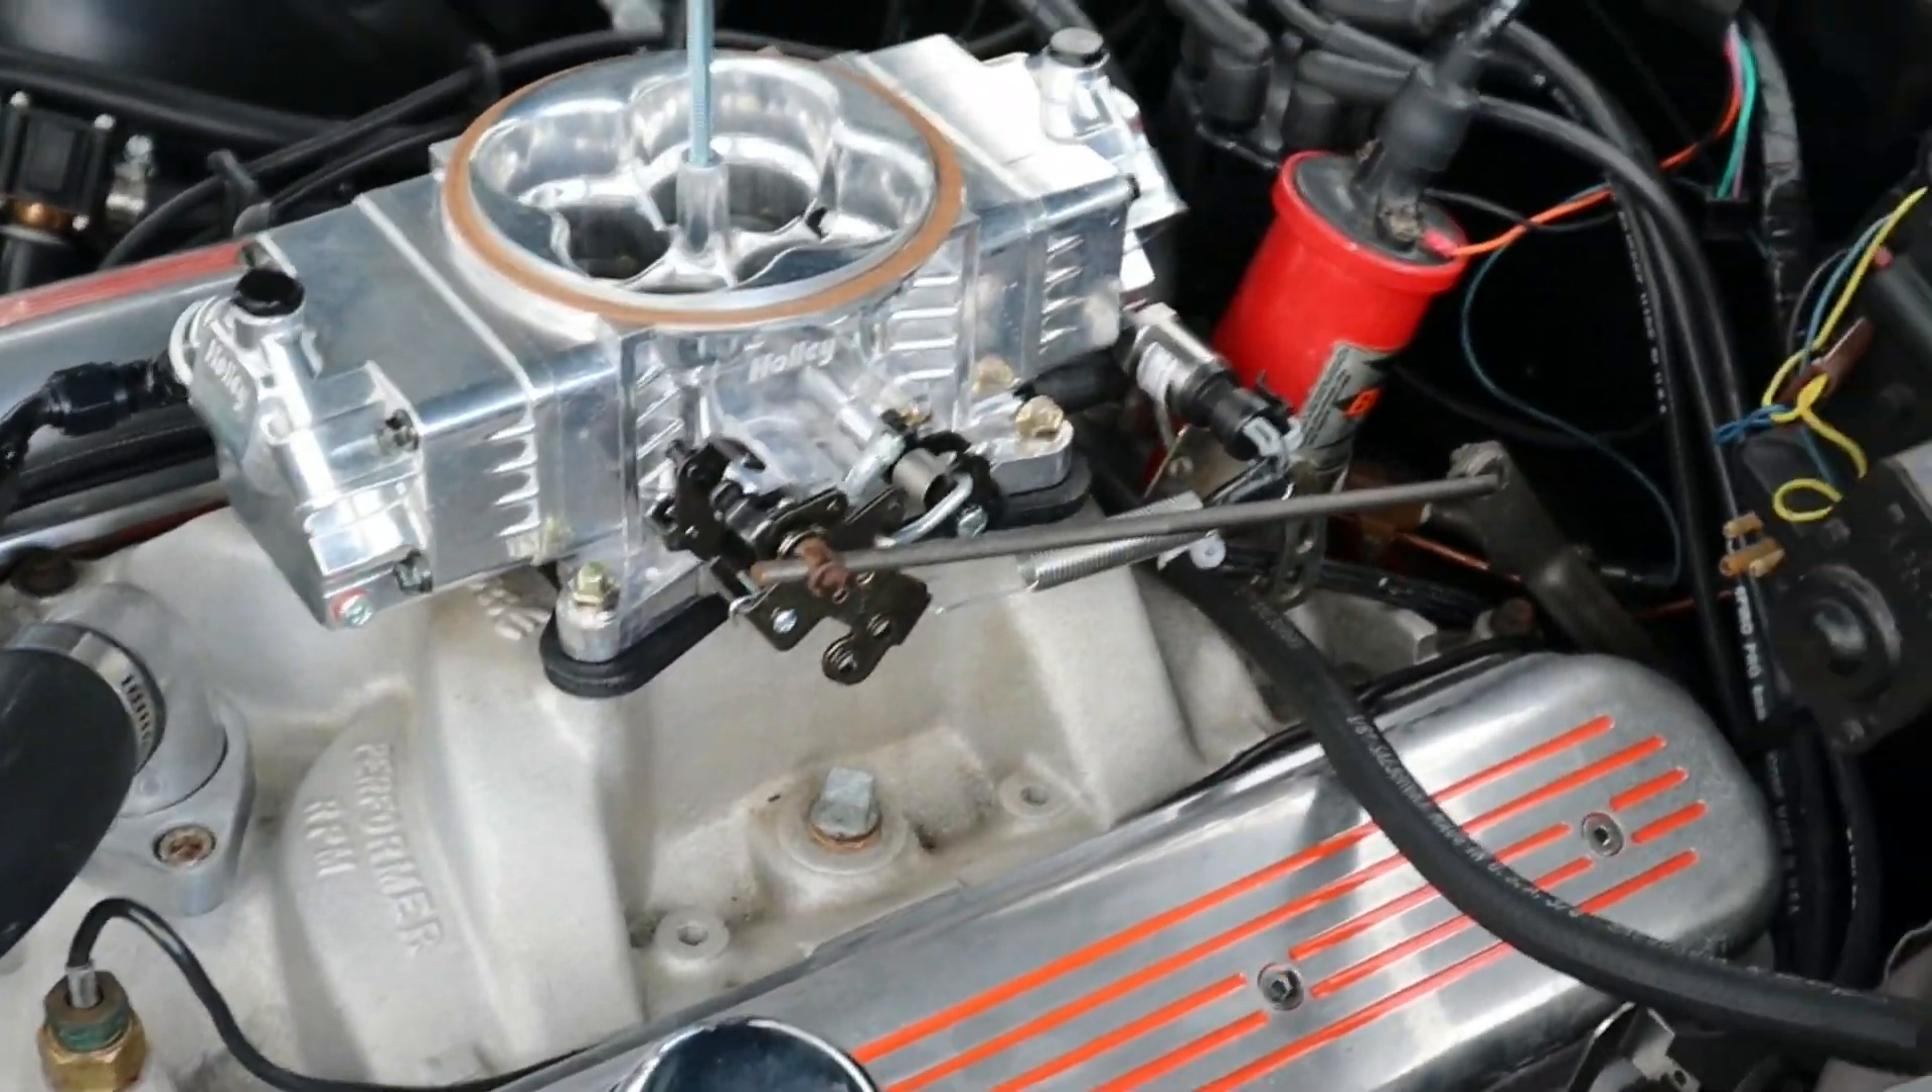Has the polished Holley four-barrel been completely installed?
Yes.